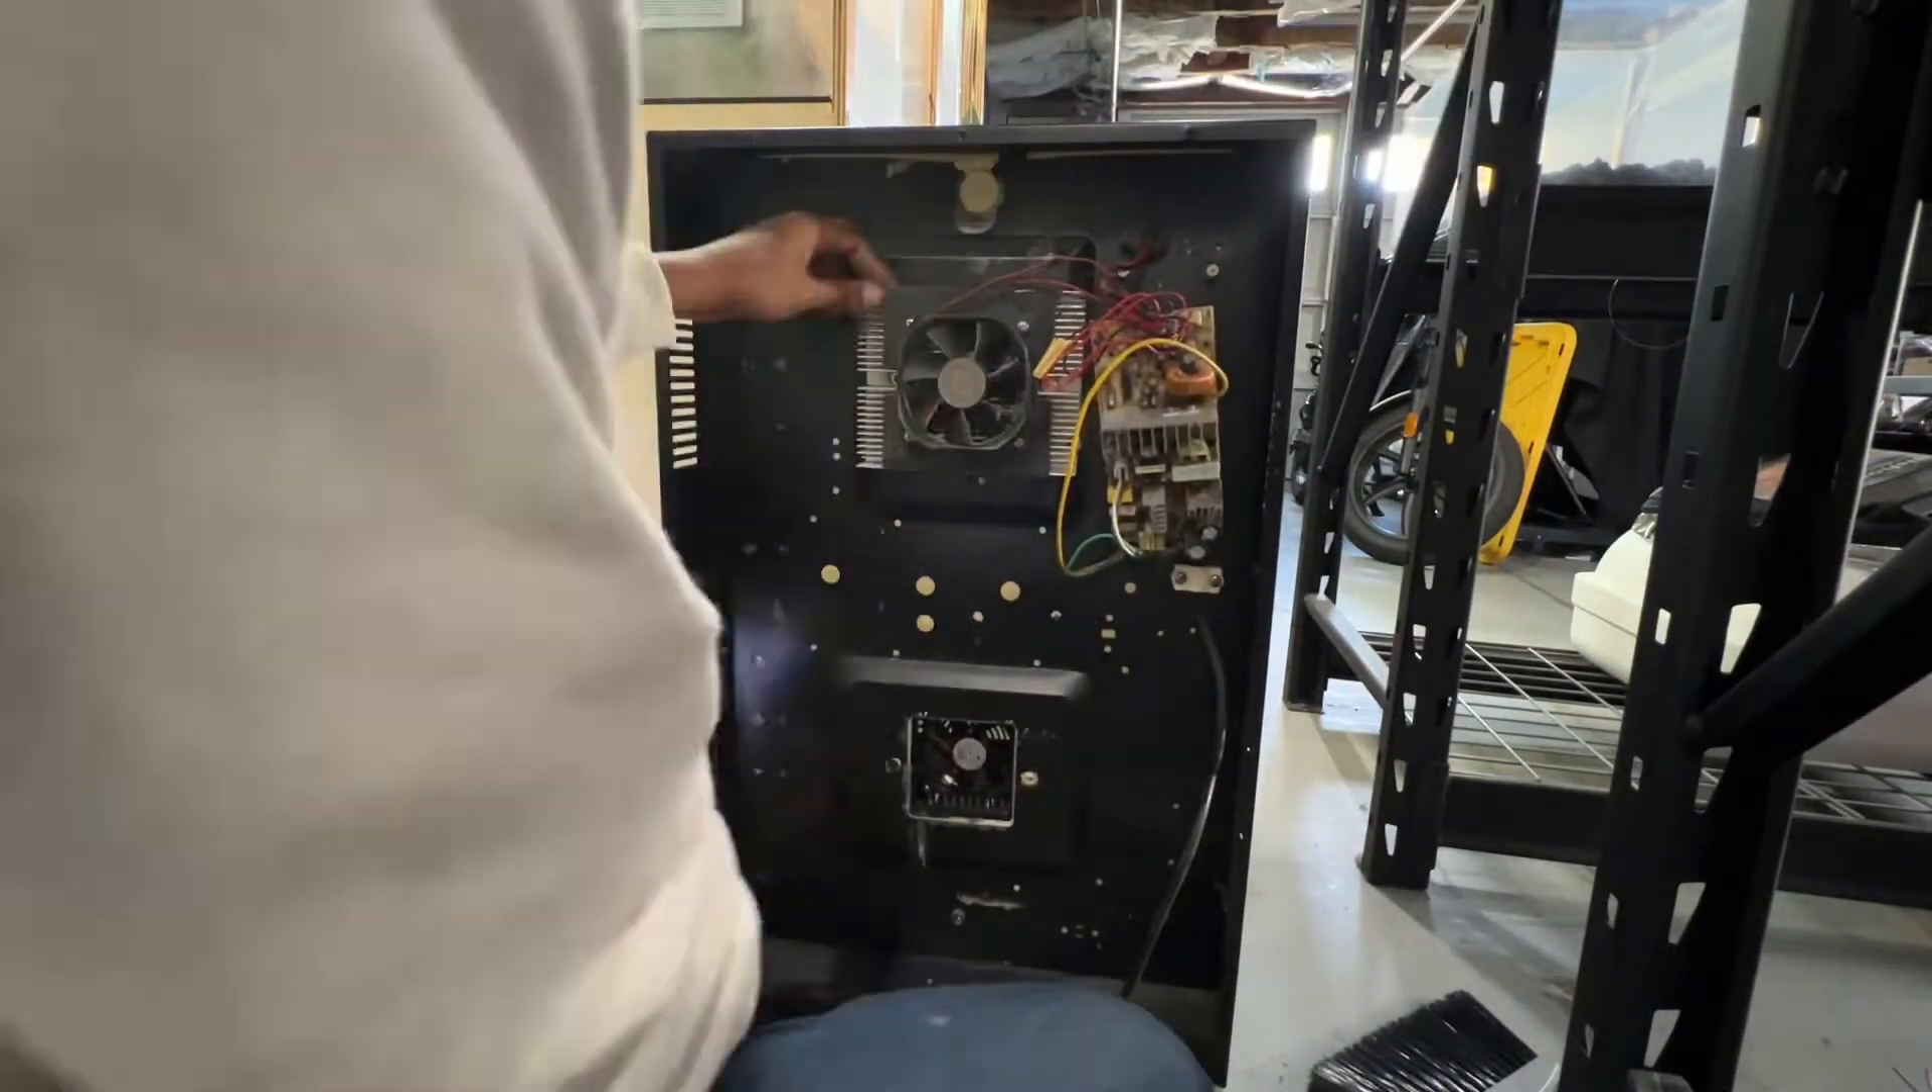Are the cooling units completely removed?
No.